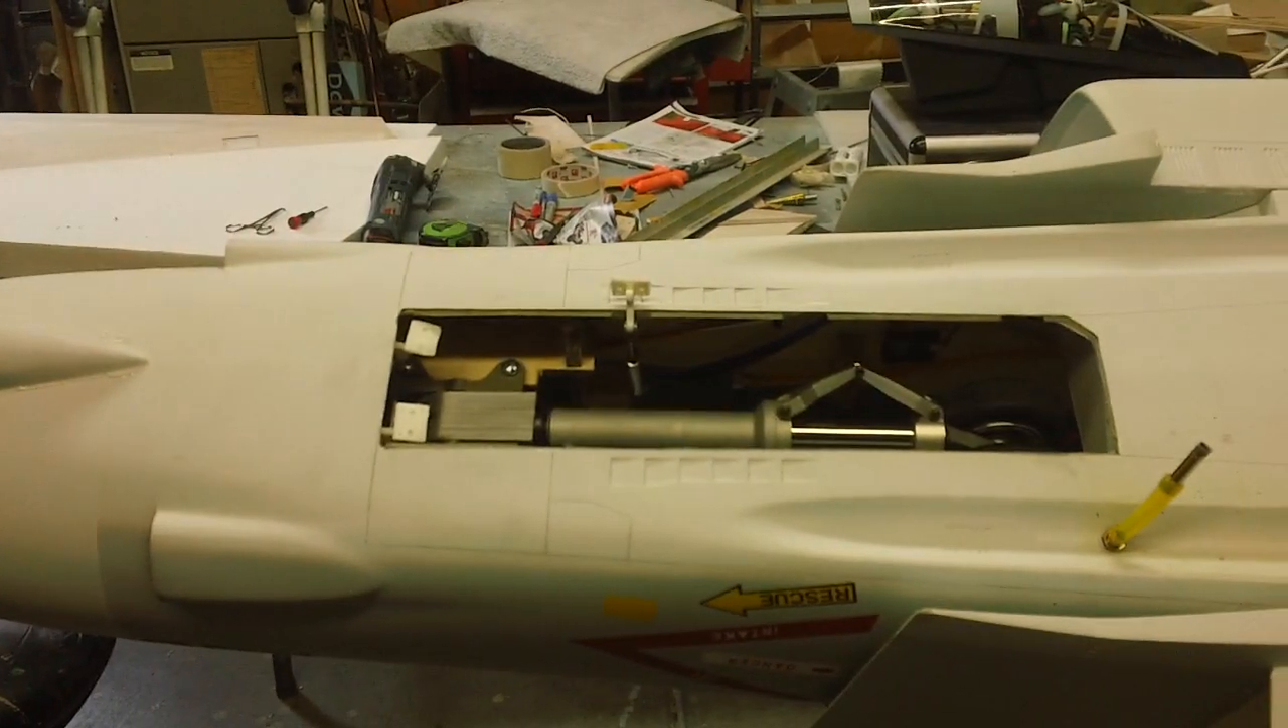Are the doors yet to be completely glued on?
Yes.